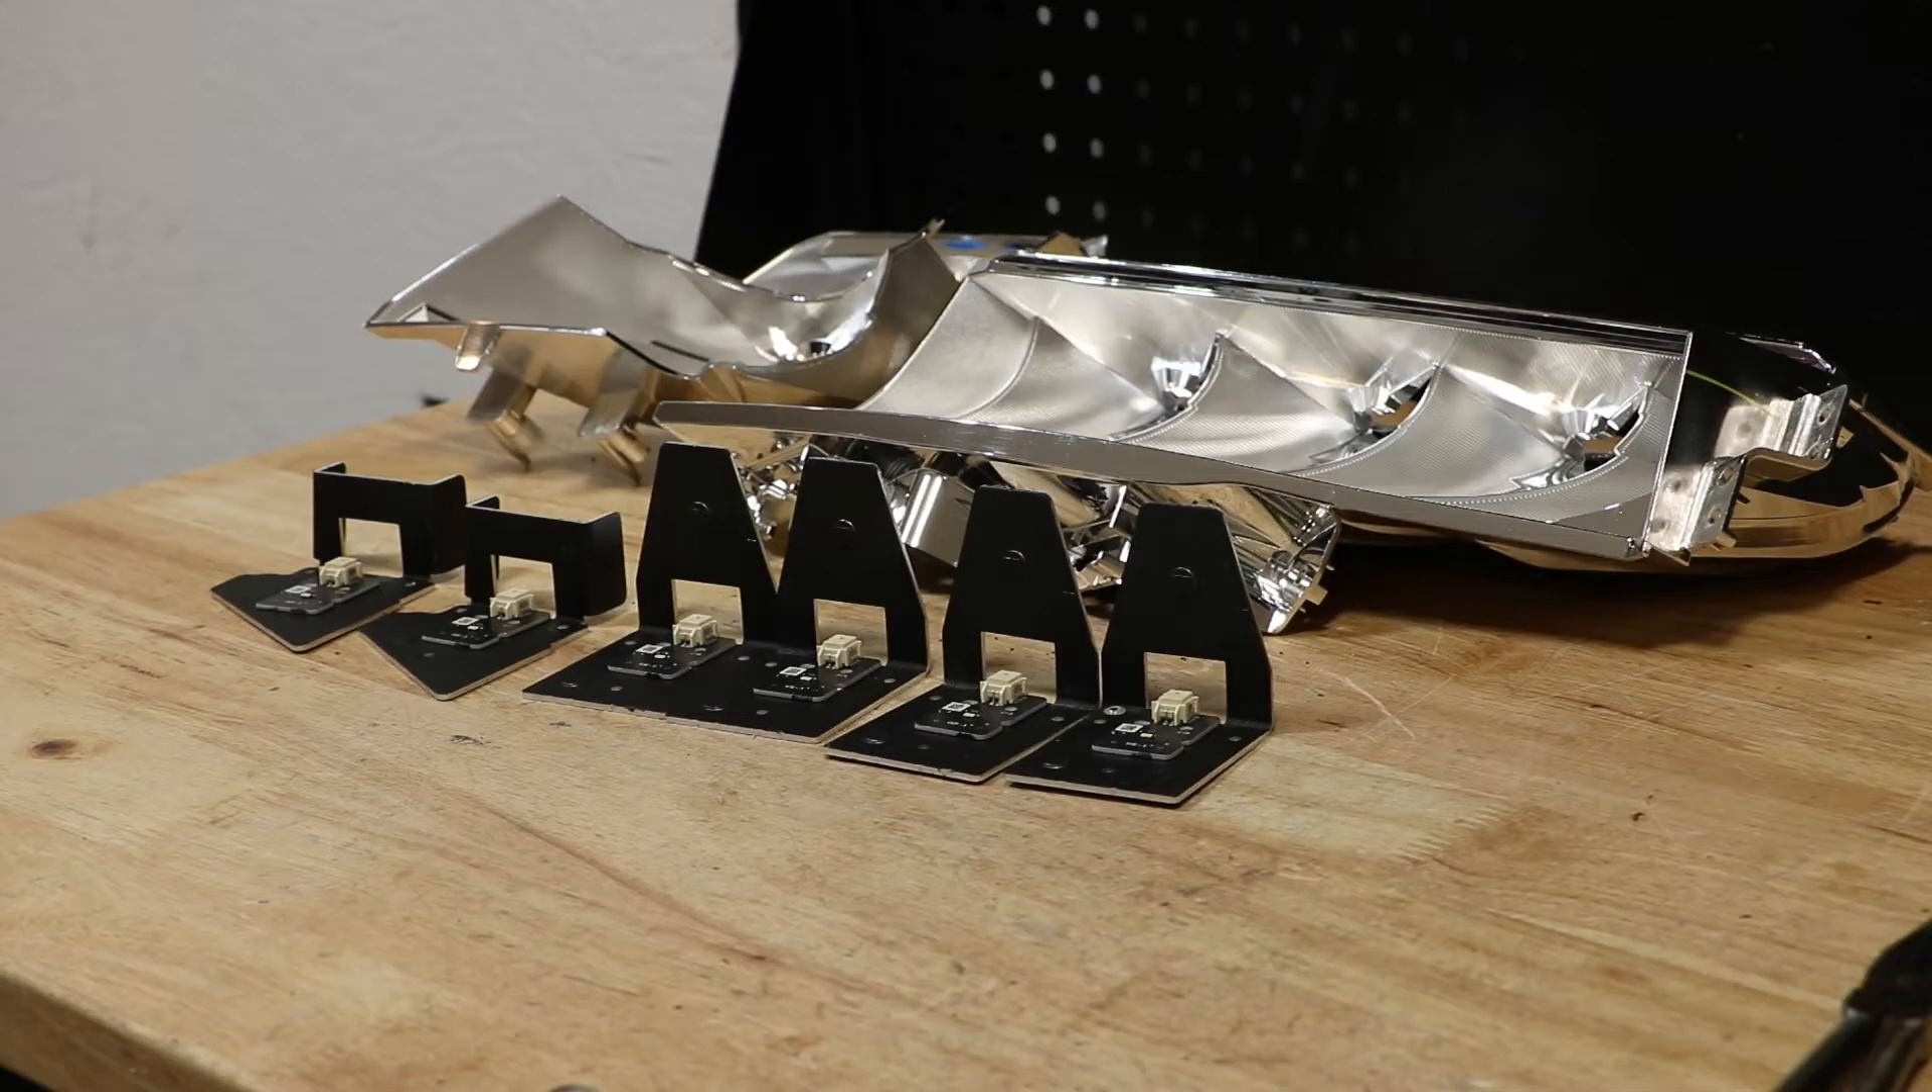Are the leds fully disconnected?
Yes.